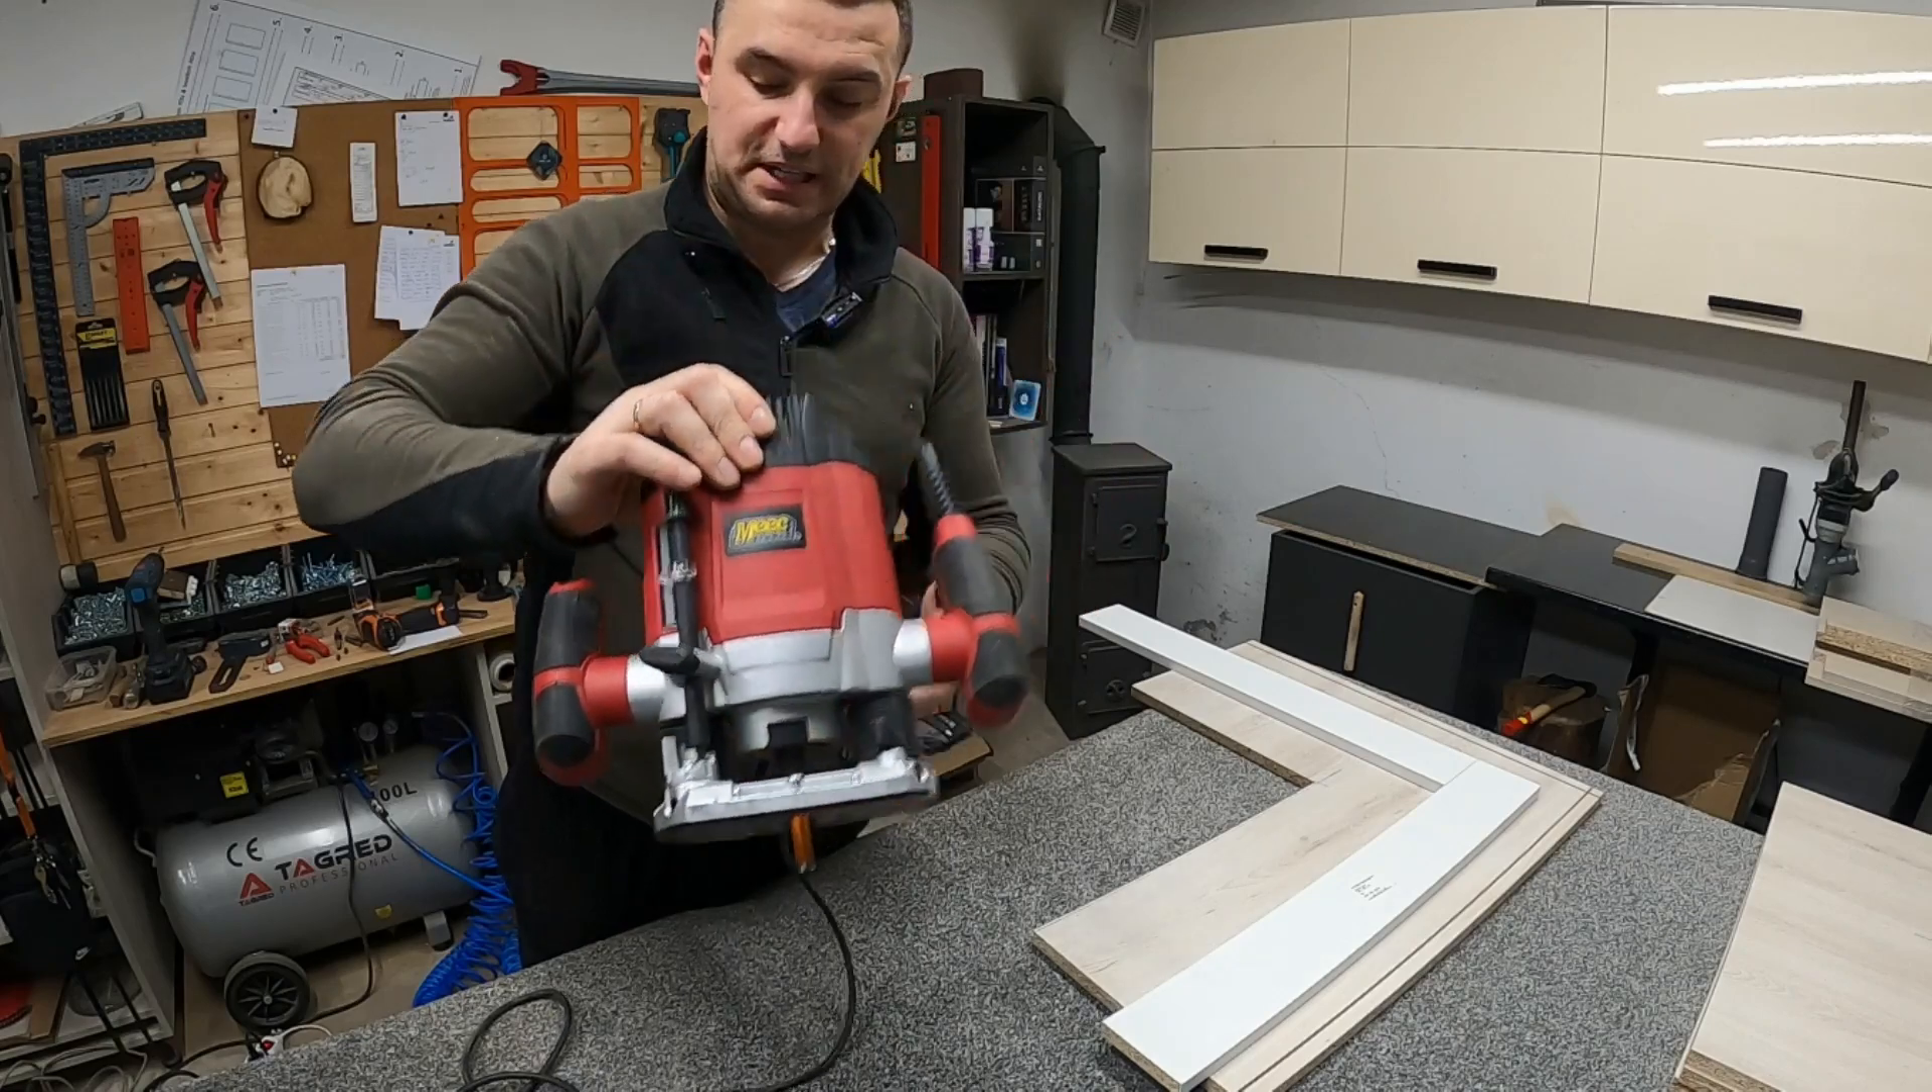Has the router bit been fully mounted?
Yes.